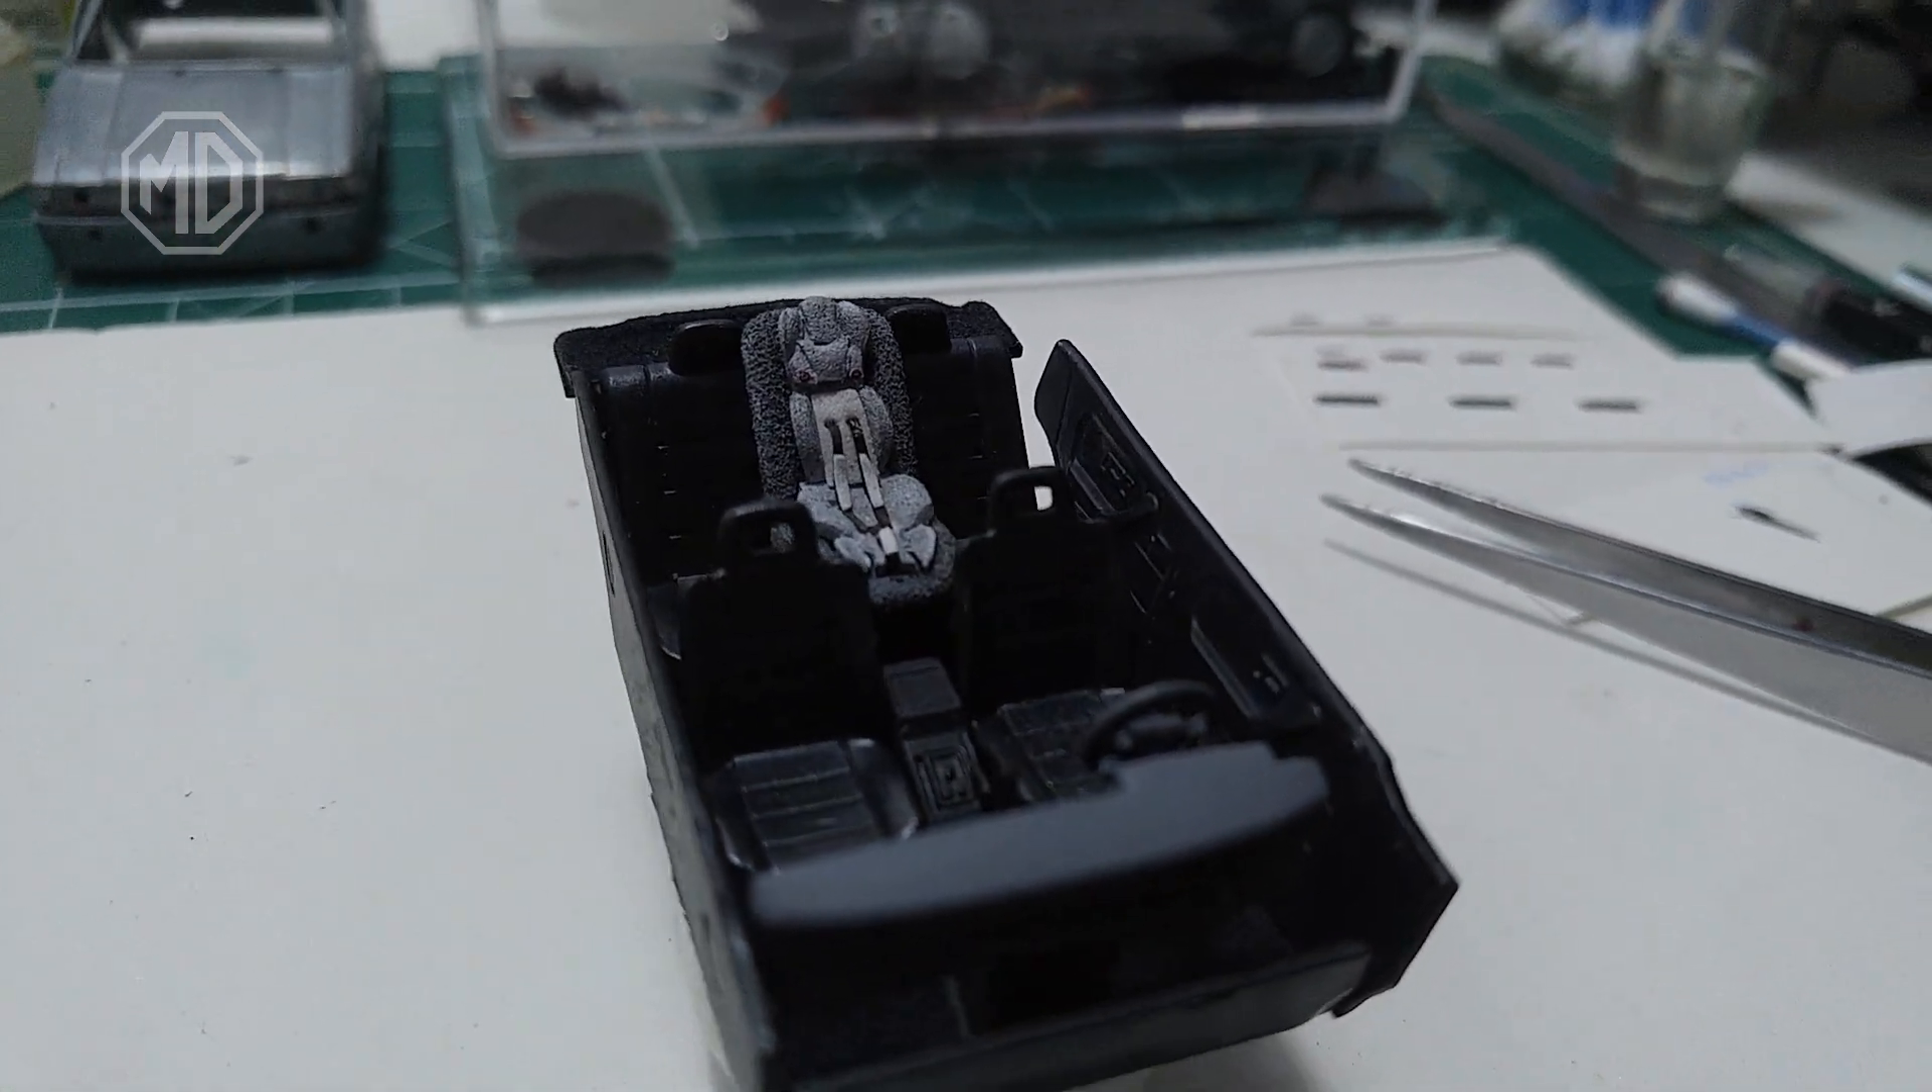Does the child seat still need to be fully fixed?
No.